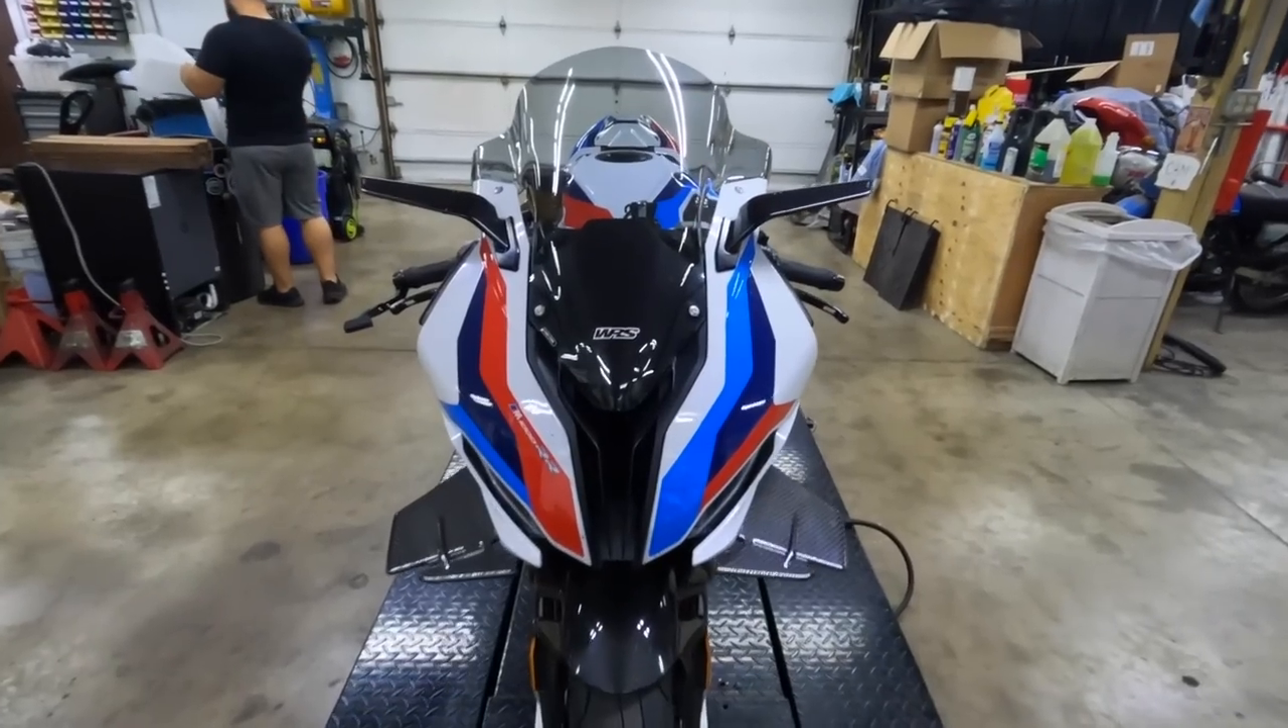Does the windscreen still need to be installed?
No.